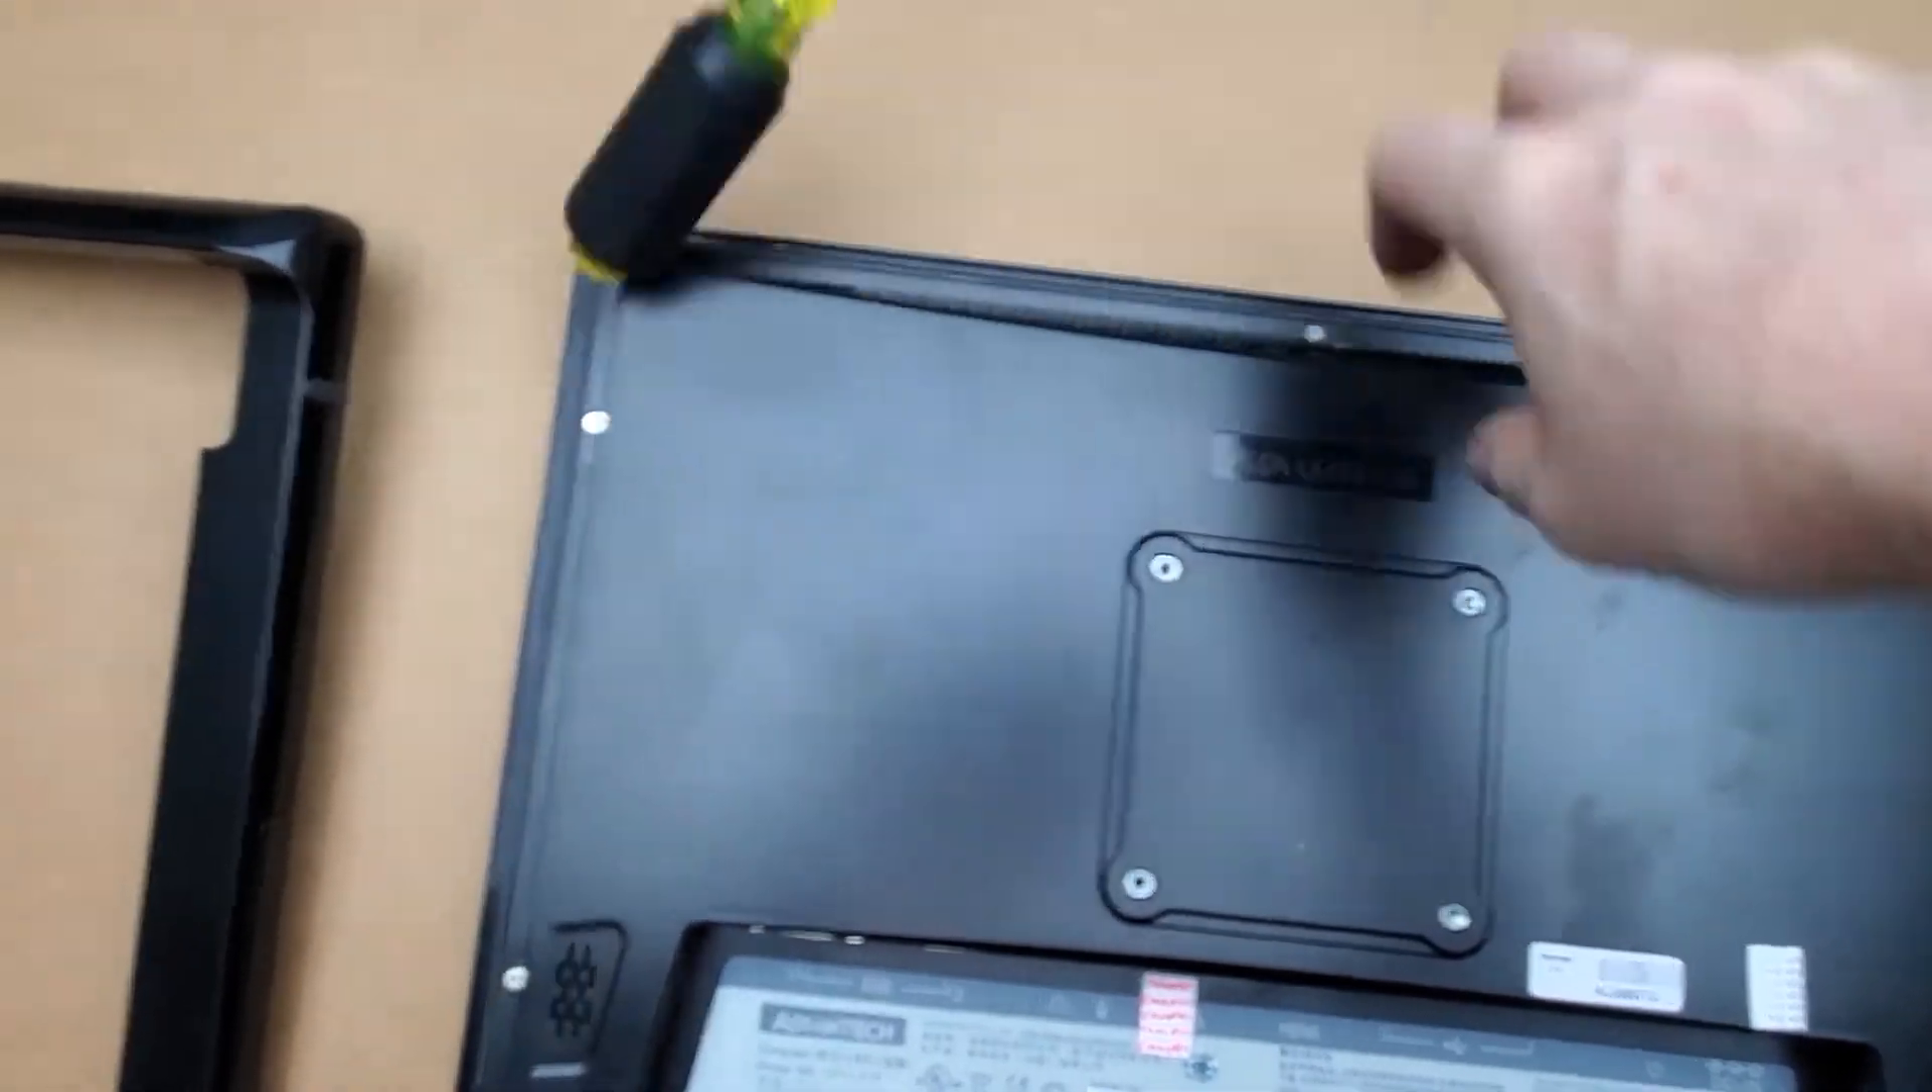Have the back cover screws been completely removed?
No.